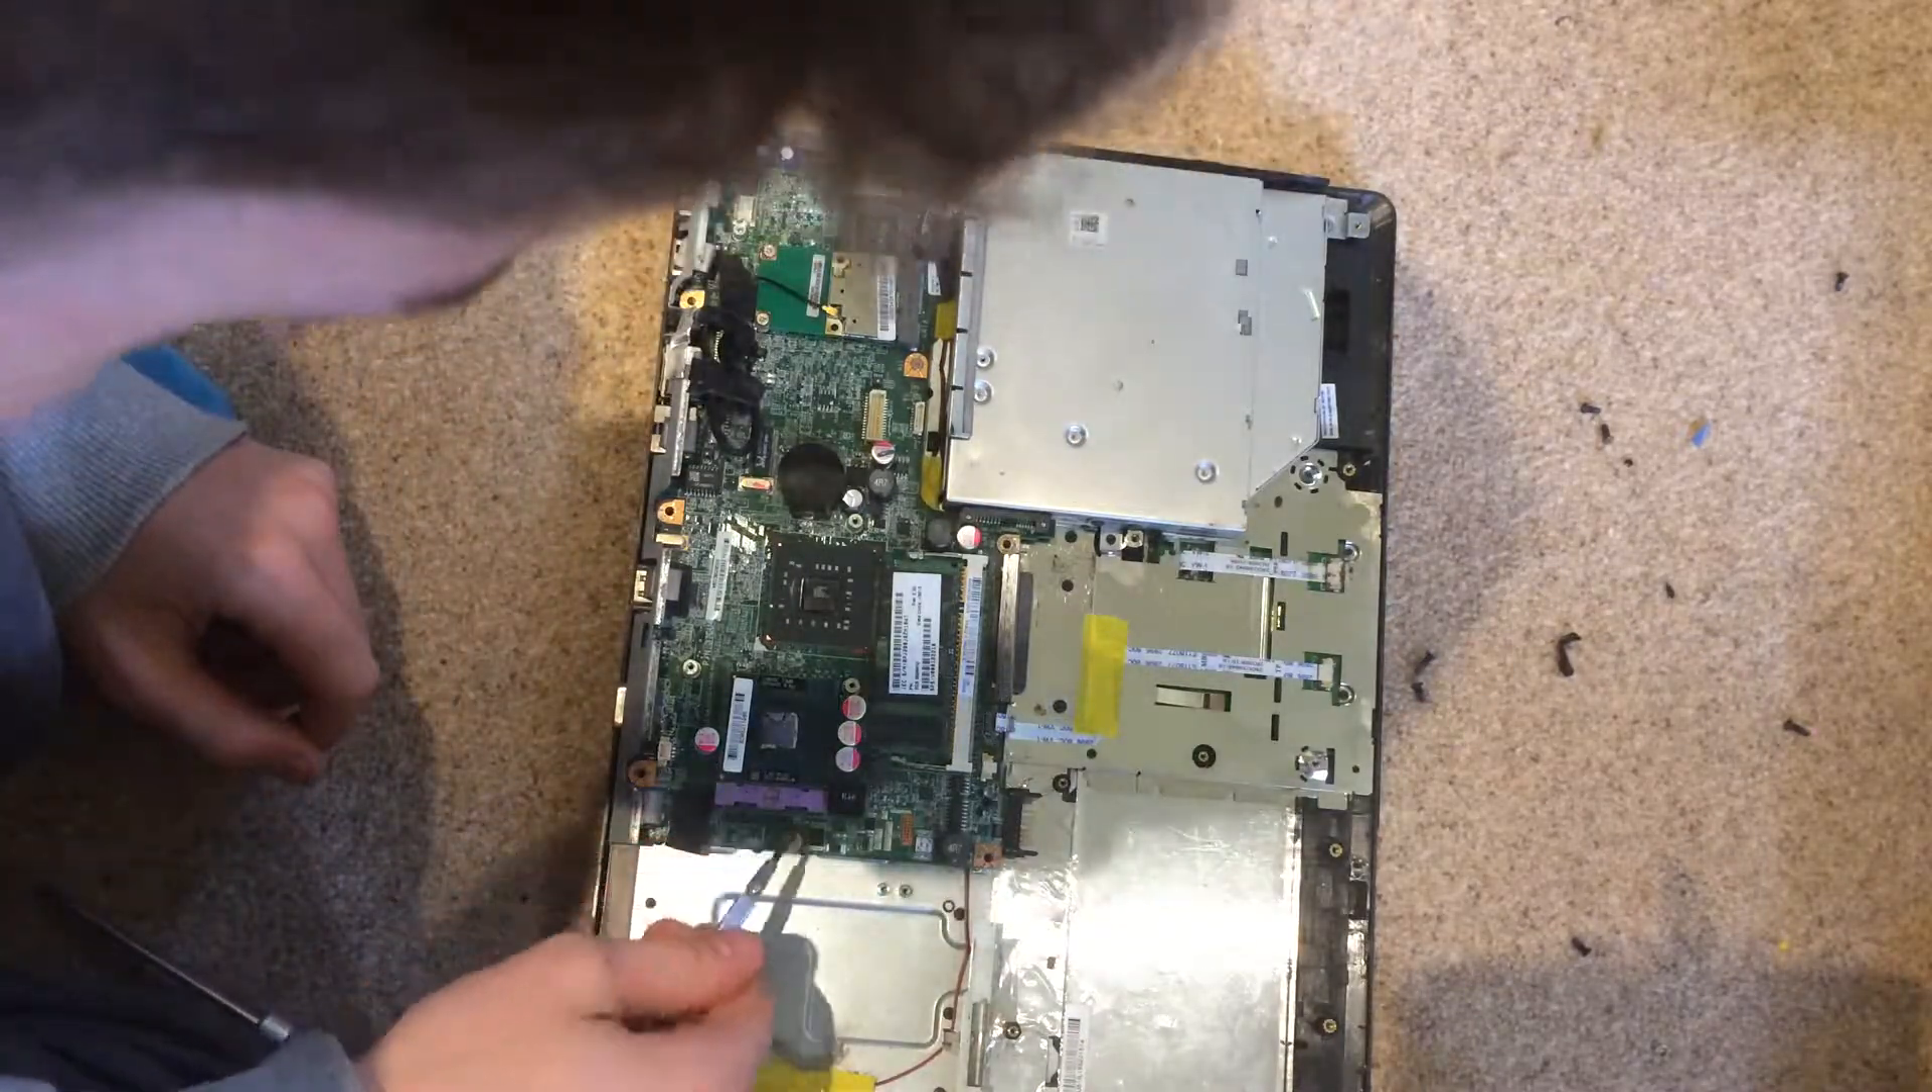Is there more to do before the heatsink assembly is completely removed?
No.